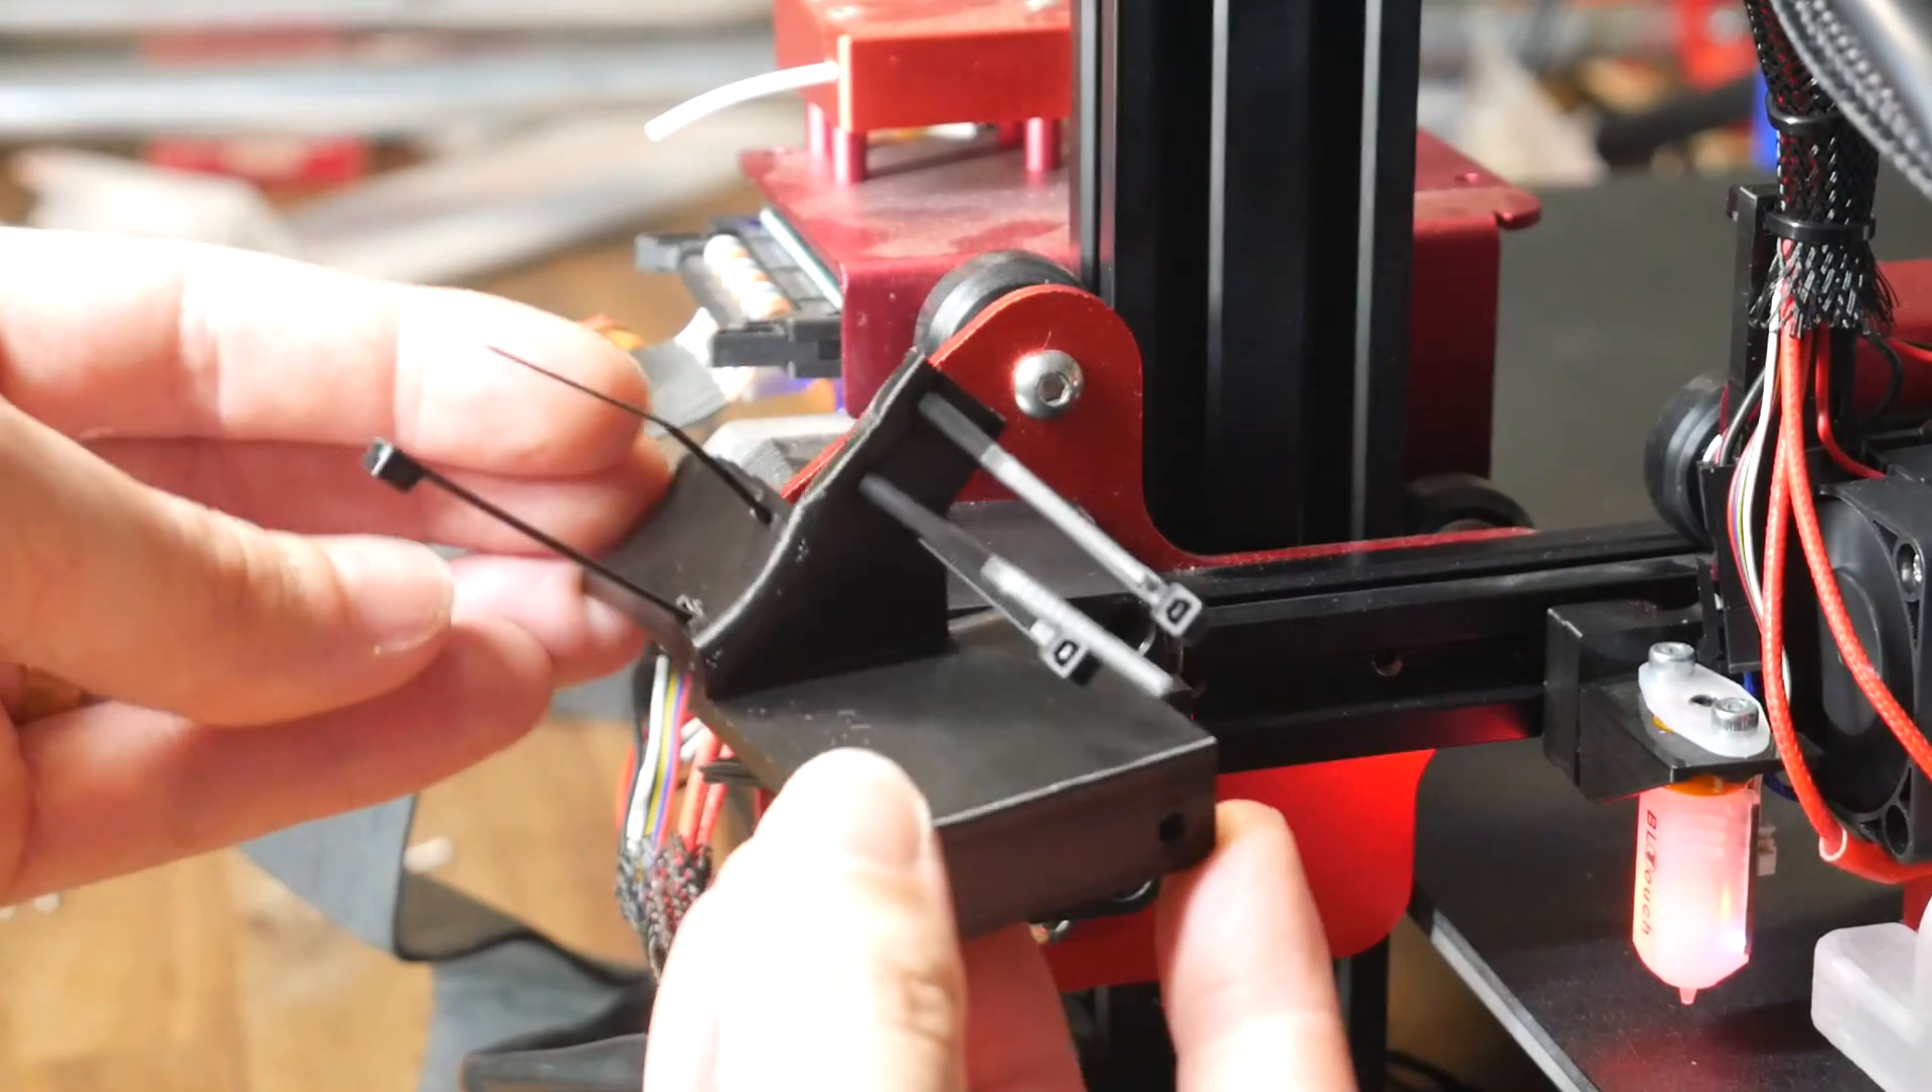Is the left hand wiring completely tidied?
No.